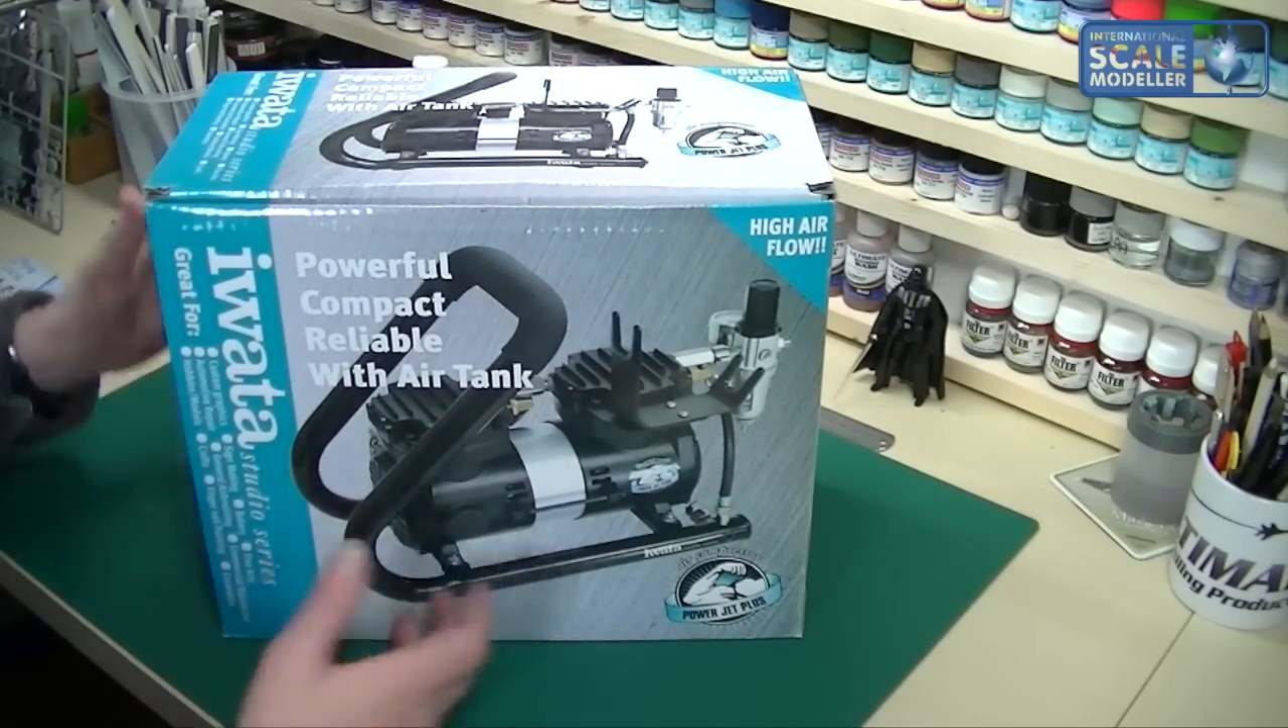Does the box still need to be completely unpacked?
Yes.